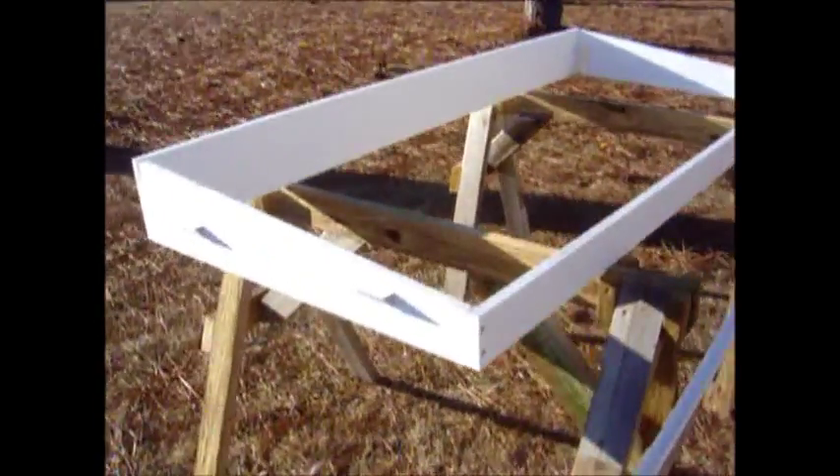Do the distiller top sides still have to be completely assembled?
No.